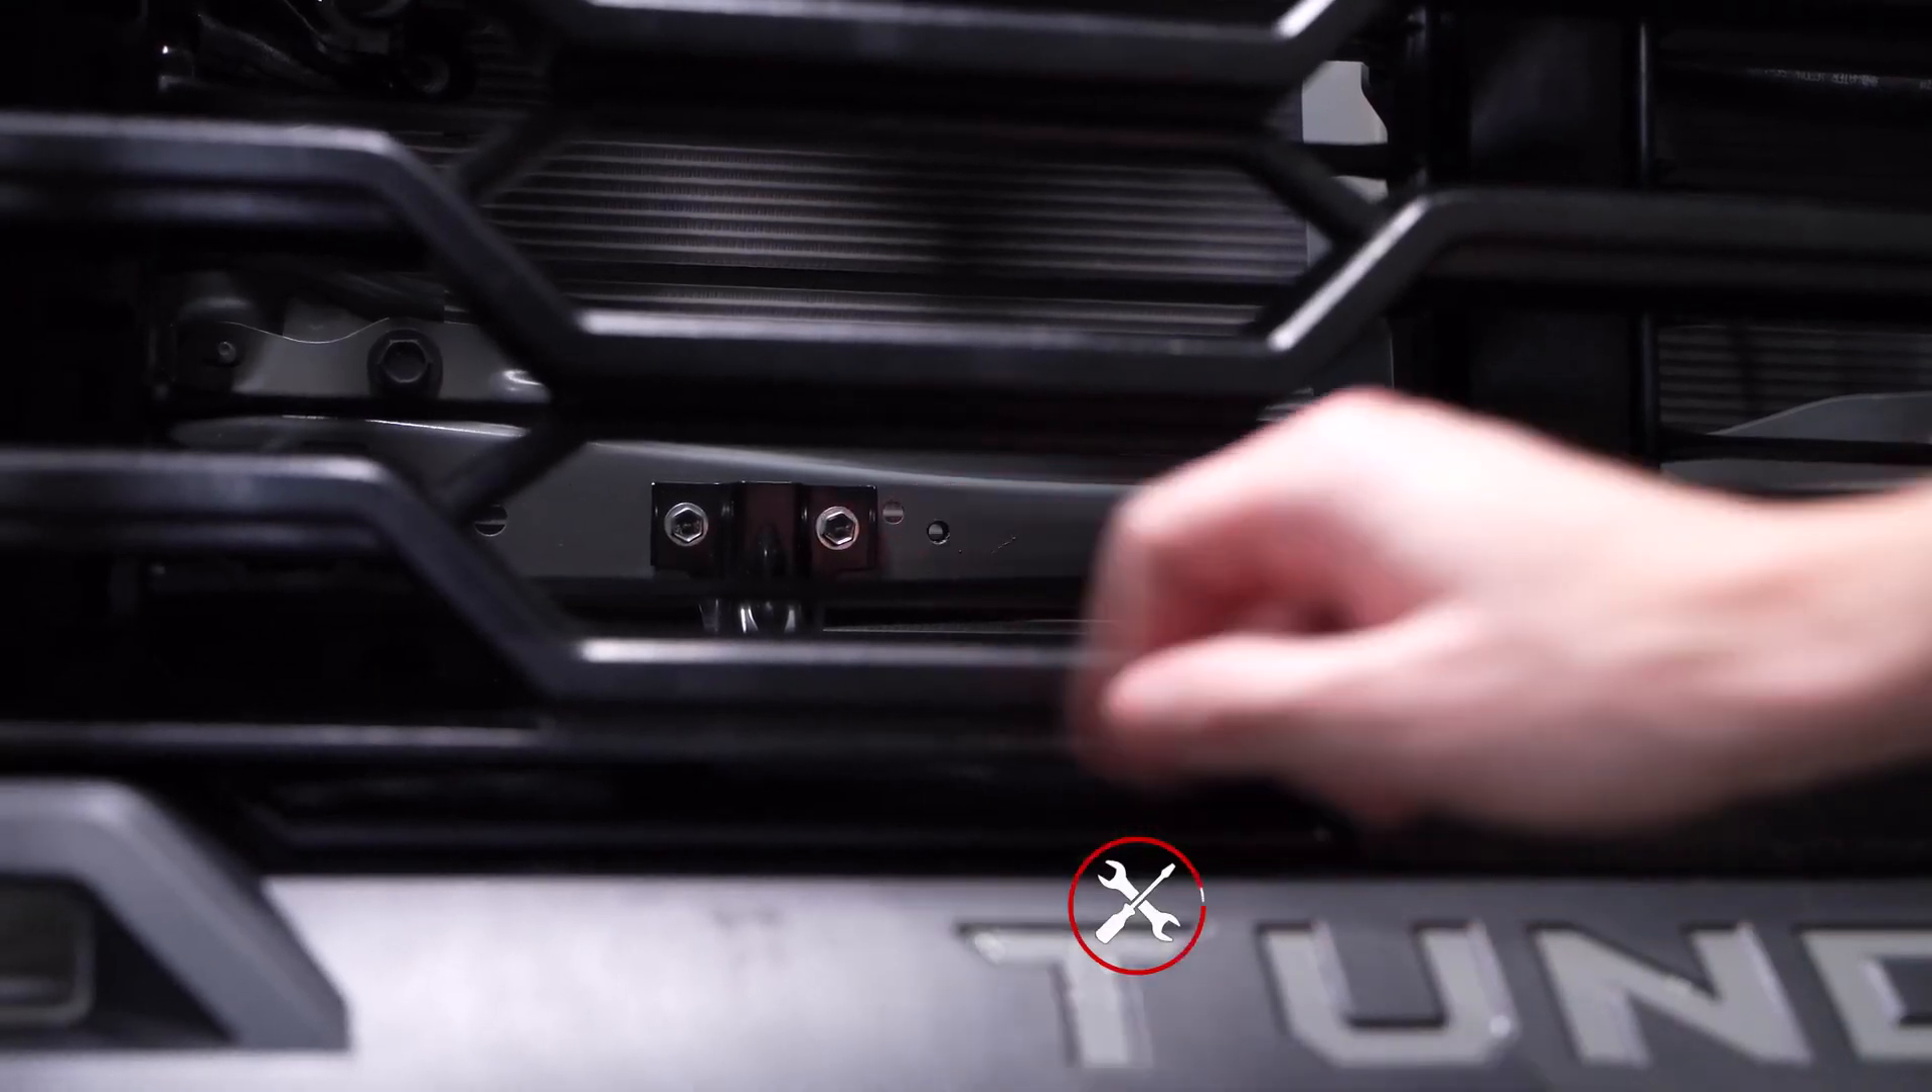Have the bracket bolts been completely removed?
No.